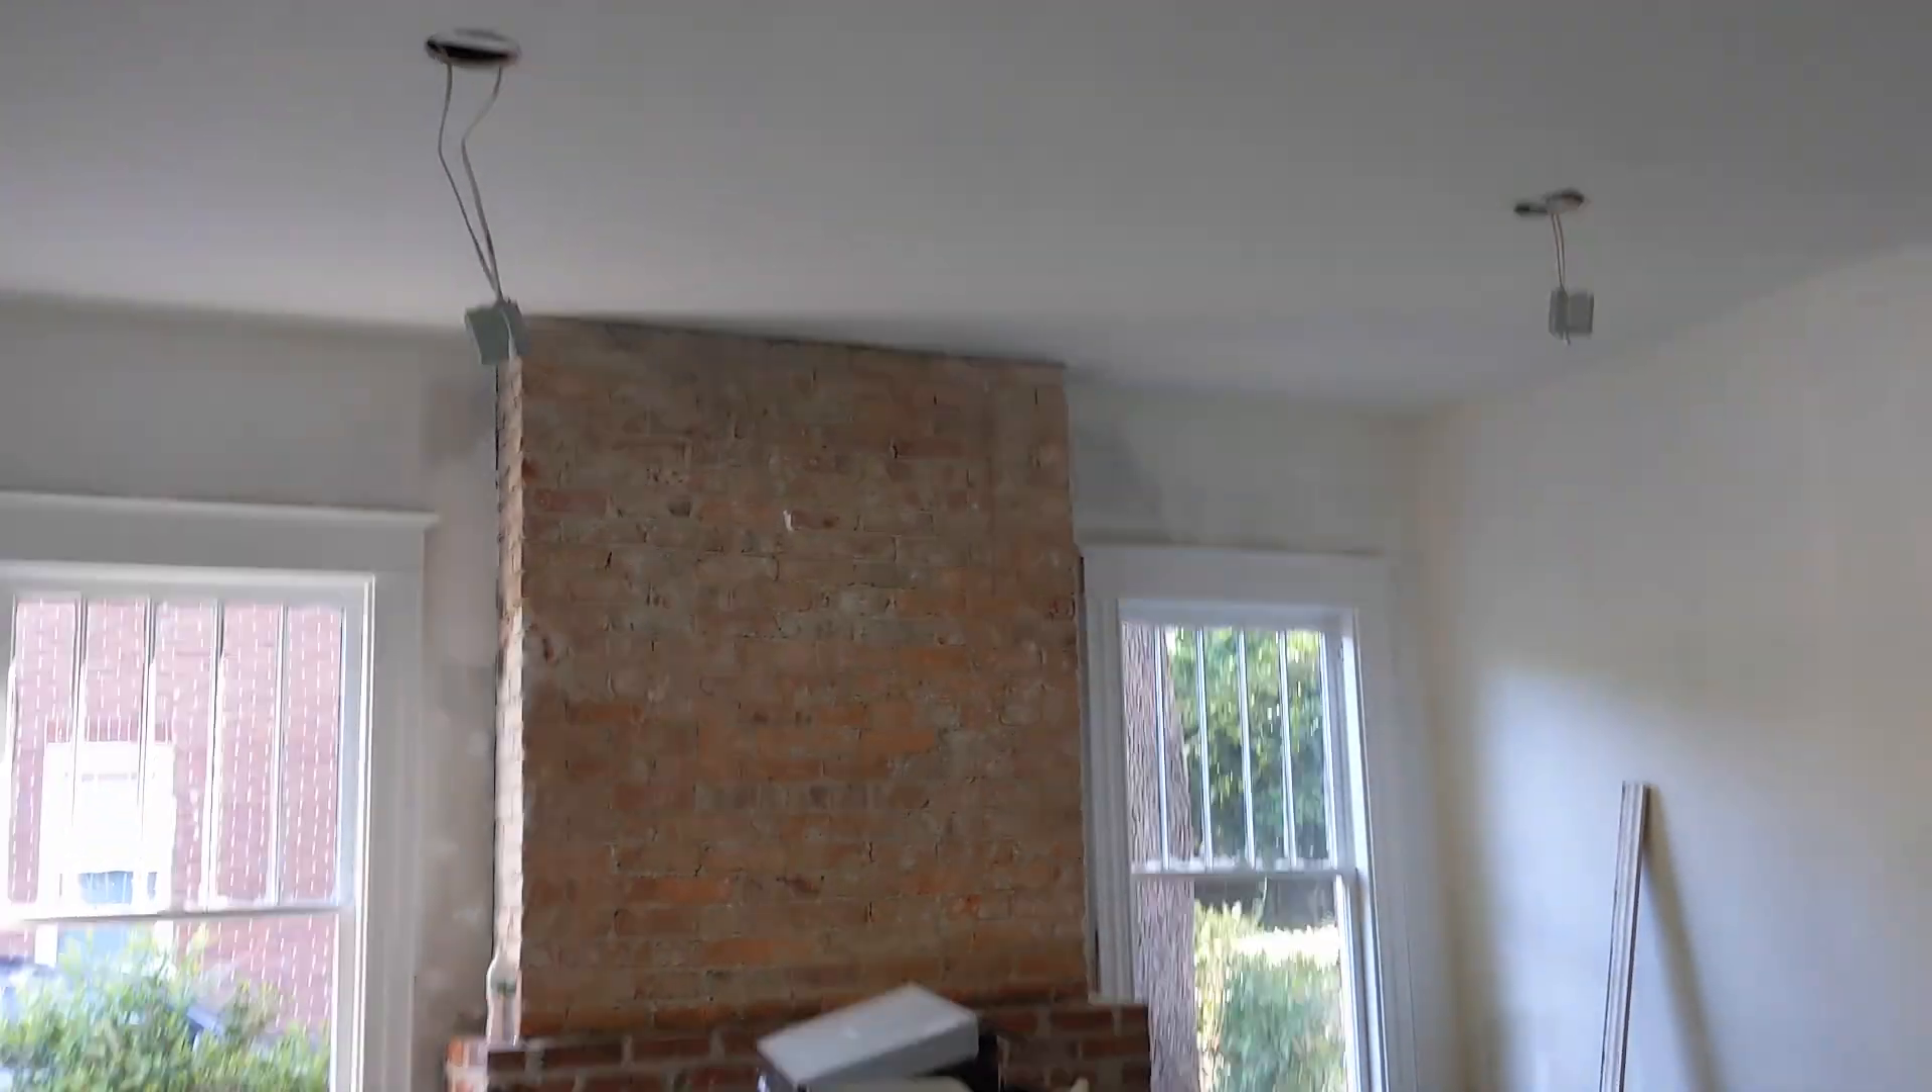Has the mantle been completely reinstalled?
No.